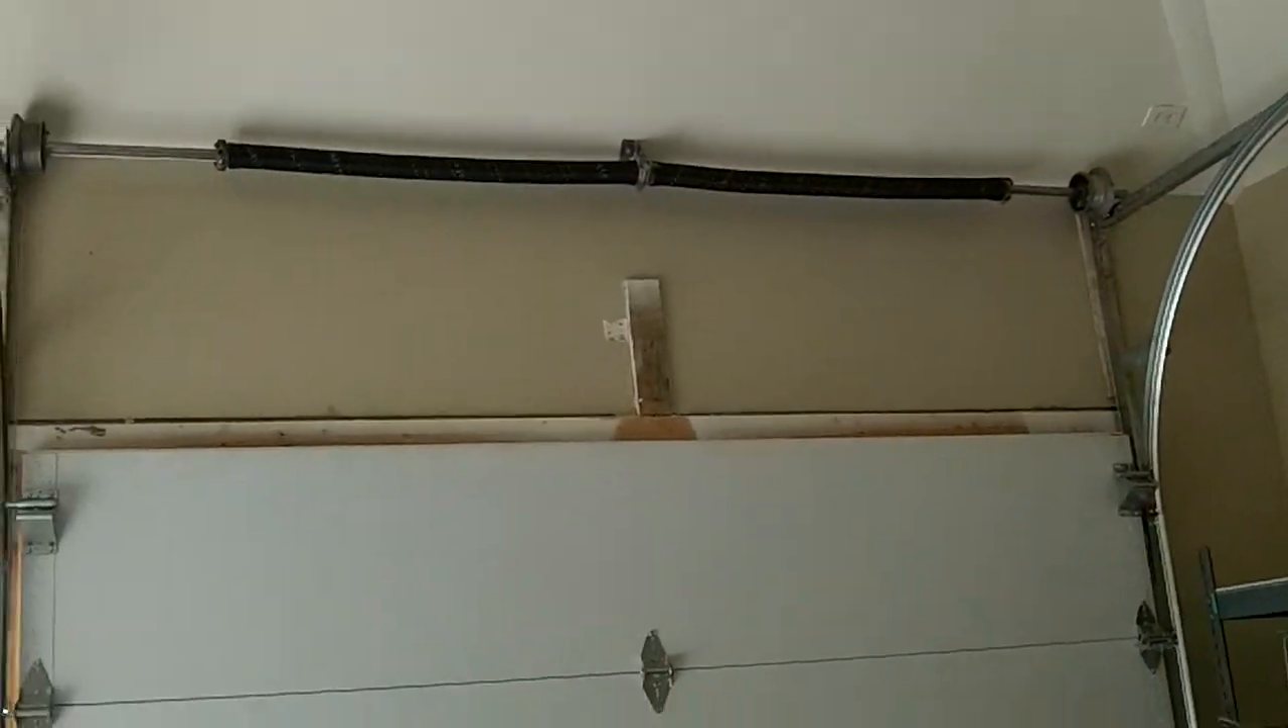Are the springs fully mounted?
Yes.